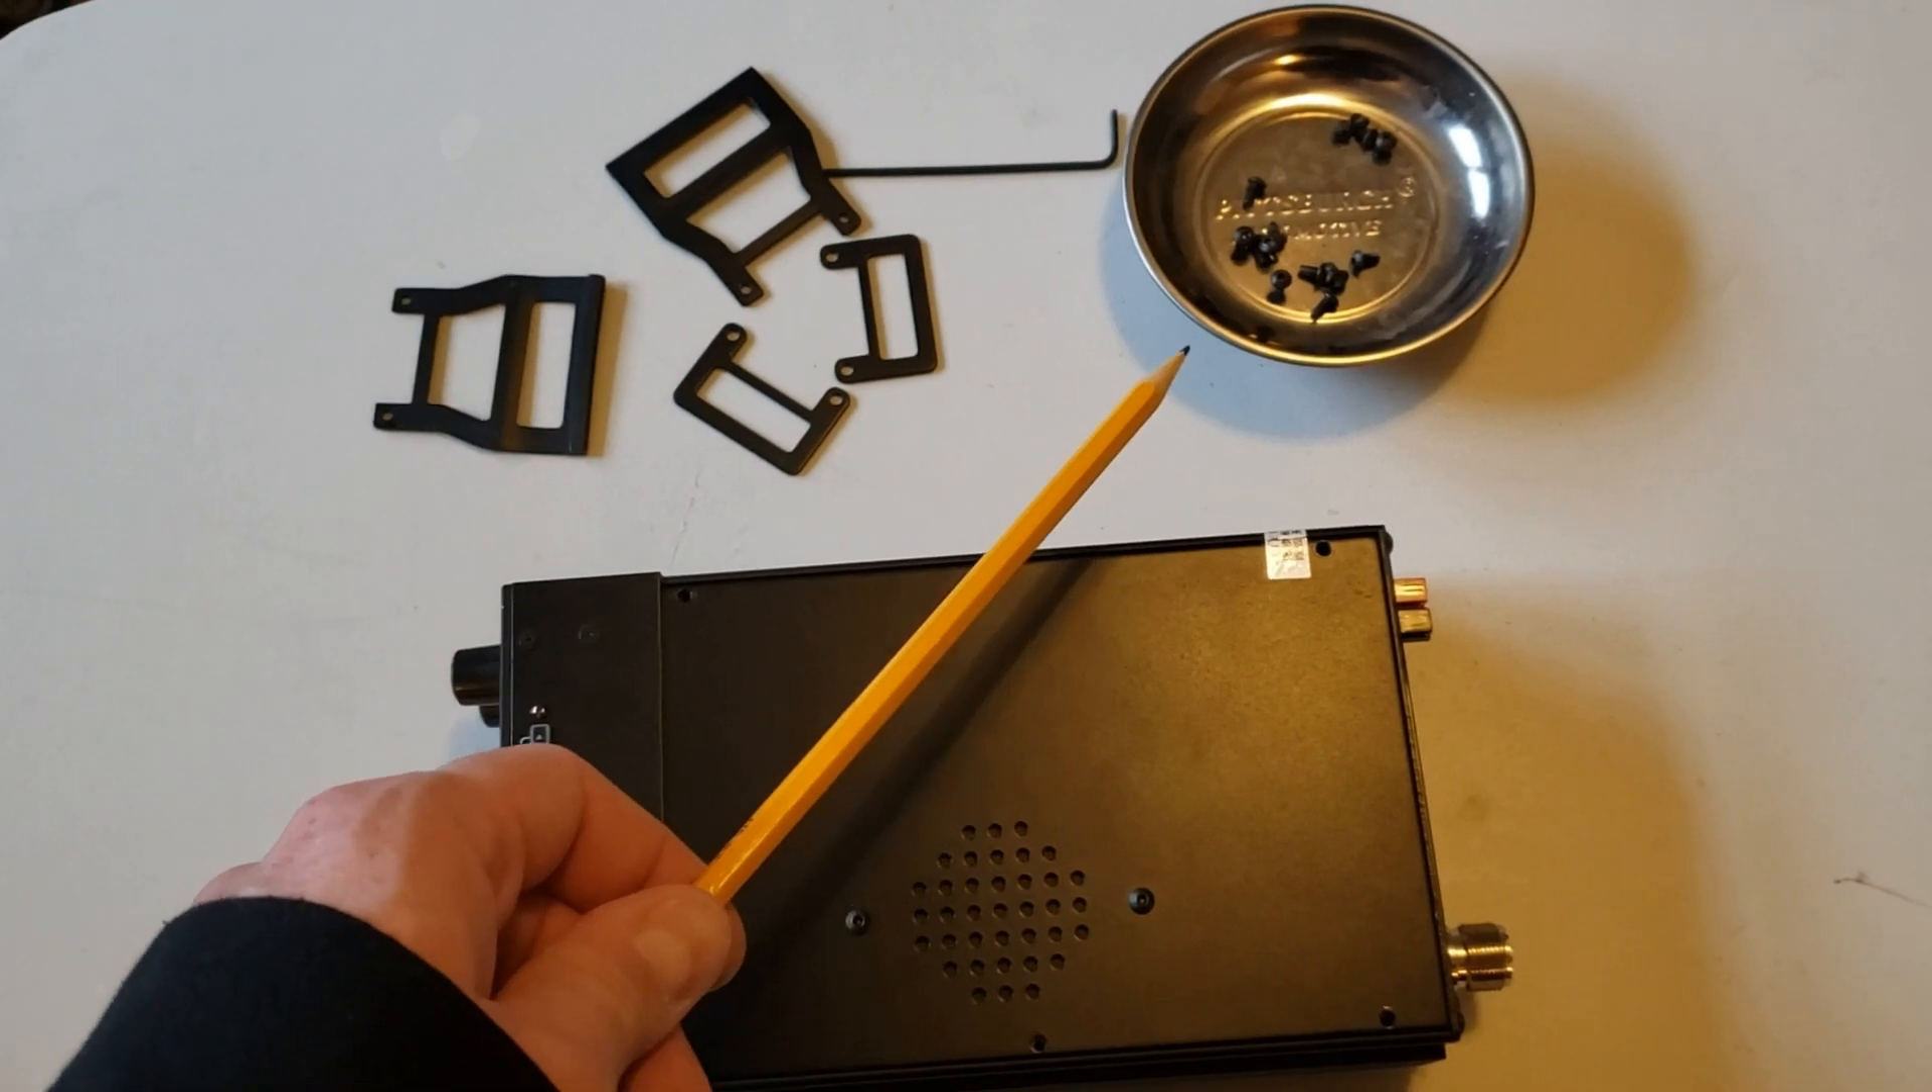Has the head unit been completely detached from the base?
No.